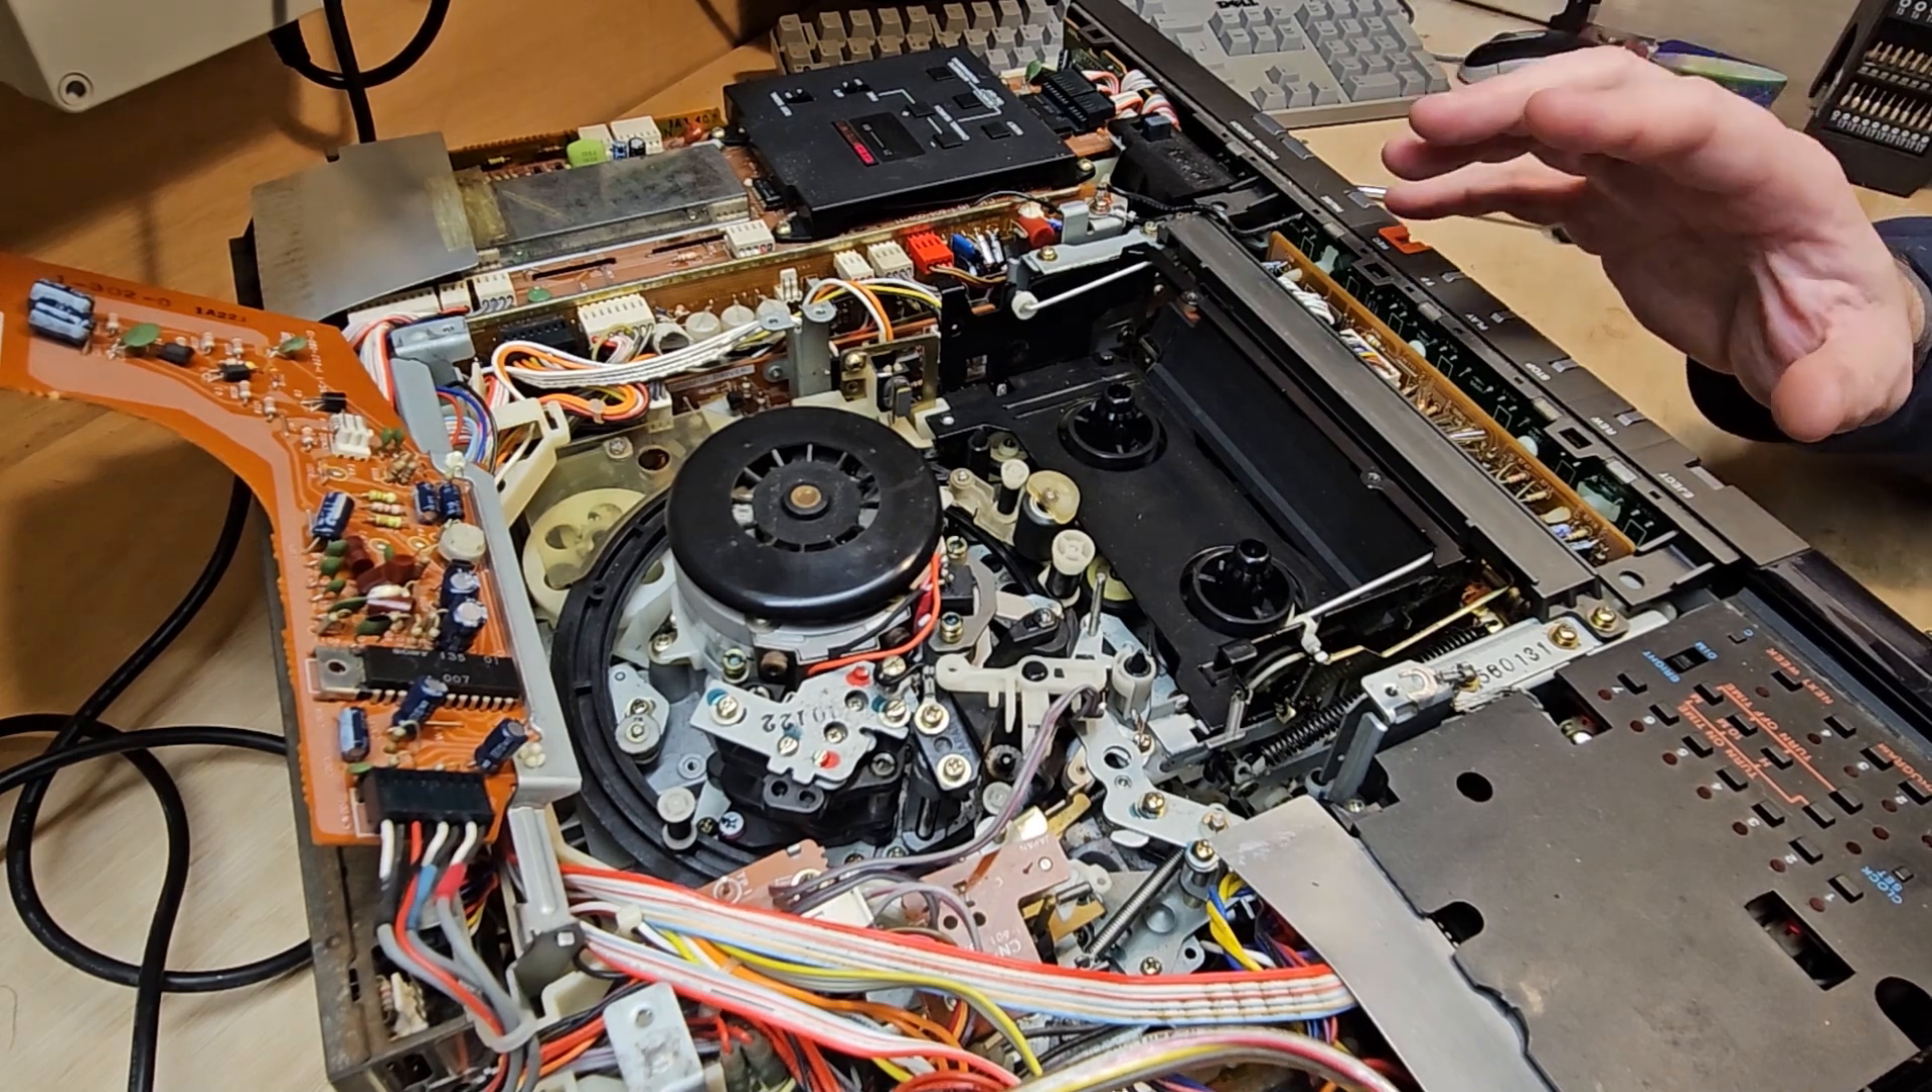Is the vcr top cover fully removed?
Yes.